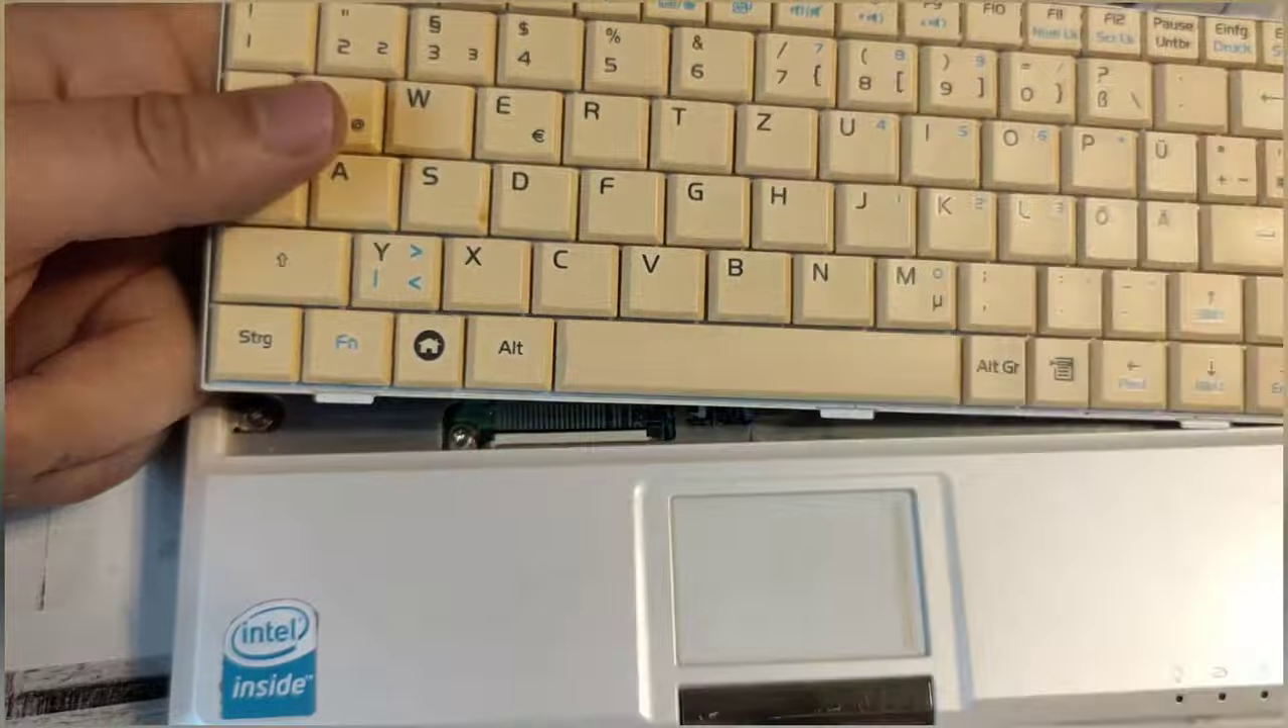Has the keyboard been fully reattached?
No.